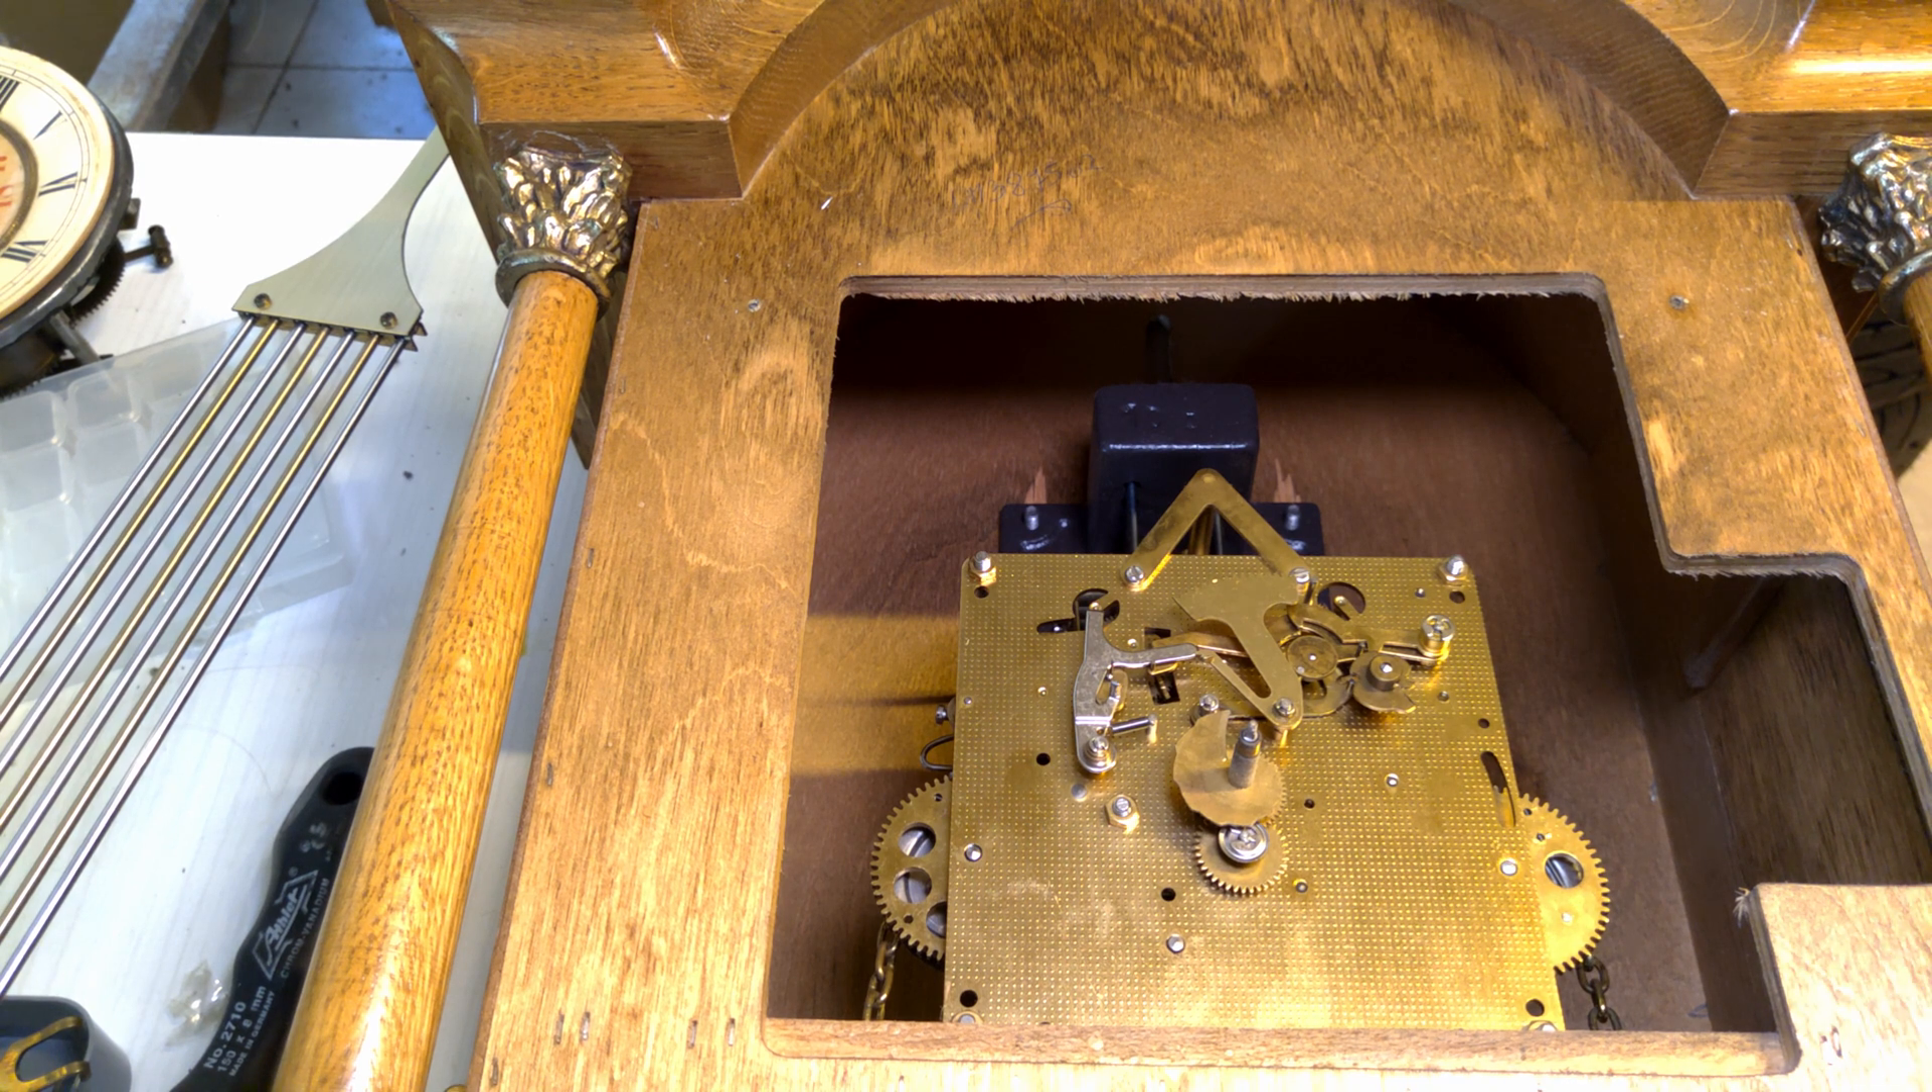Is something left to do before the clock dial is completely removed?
No.